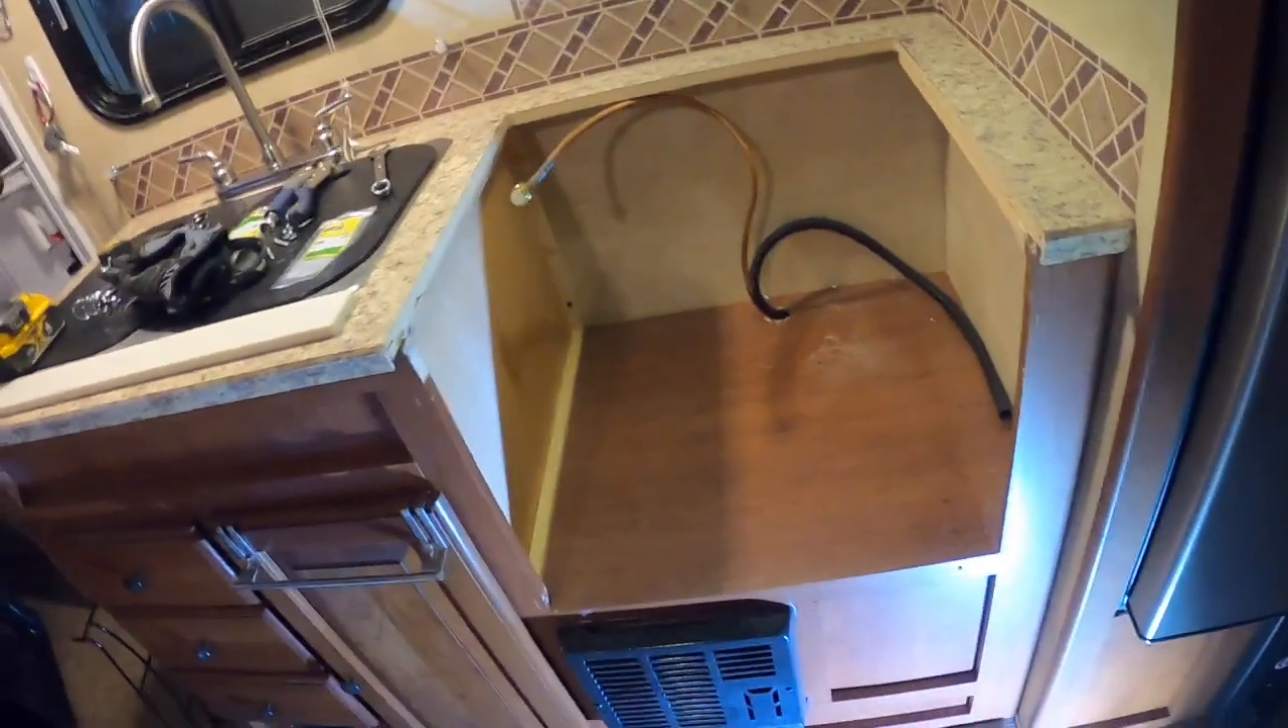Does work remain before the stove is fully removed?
No.